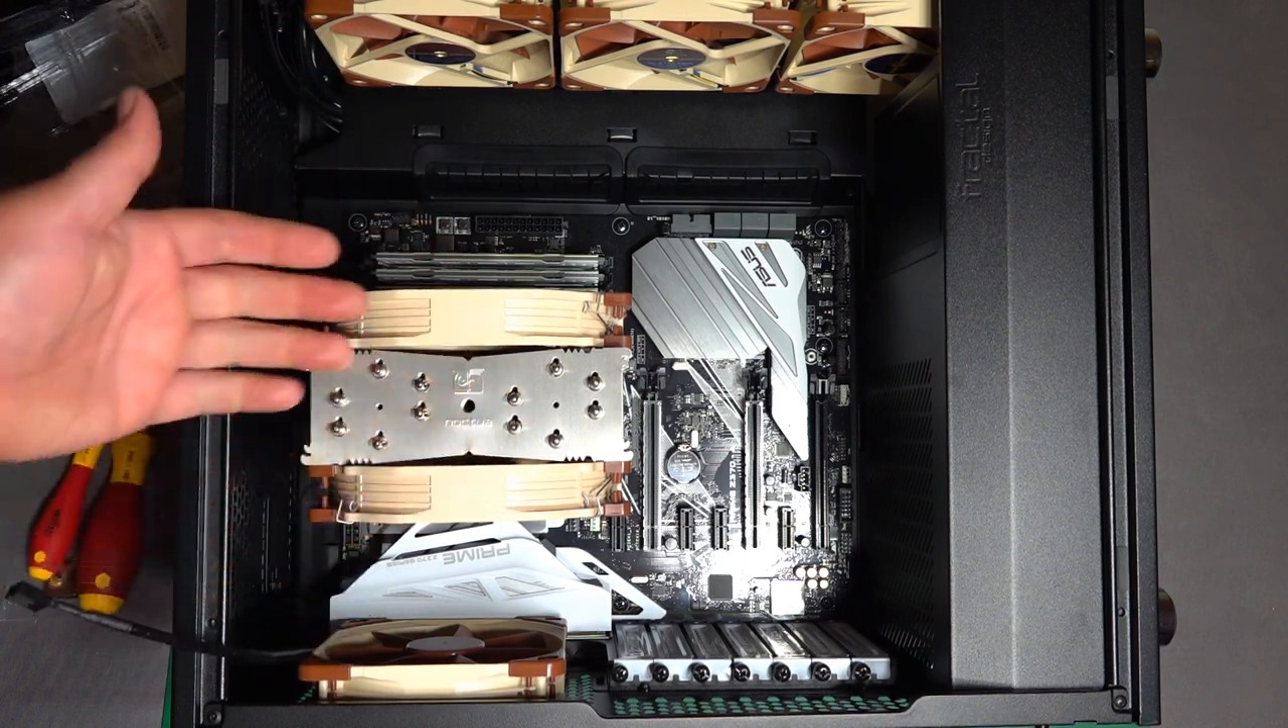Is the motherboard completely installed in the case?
Yes.